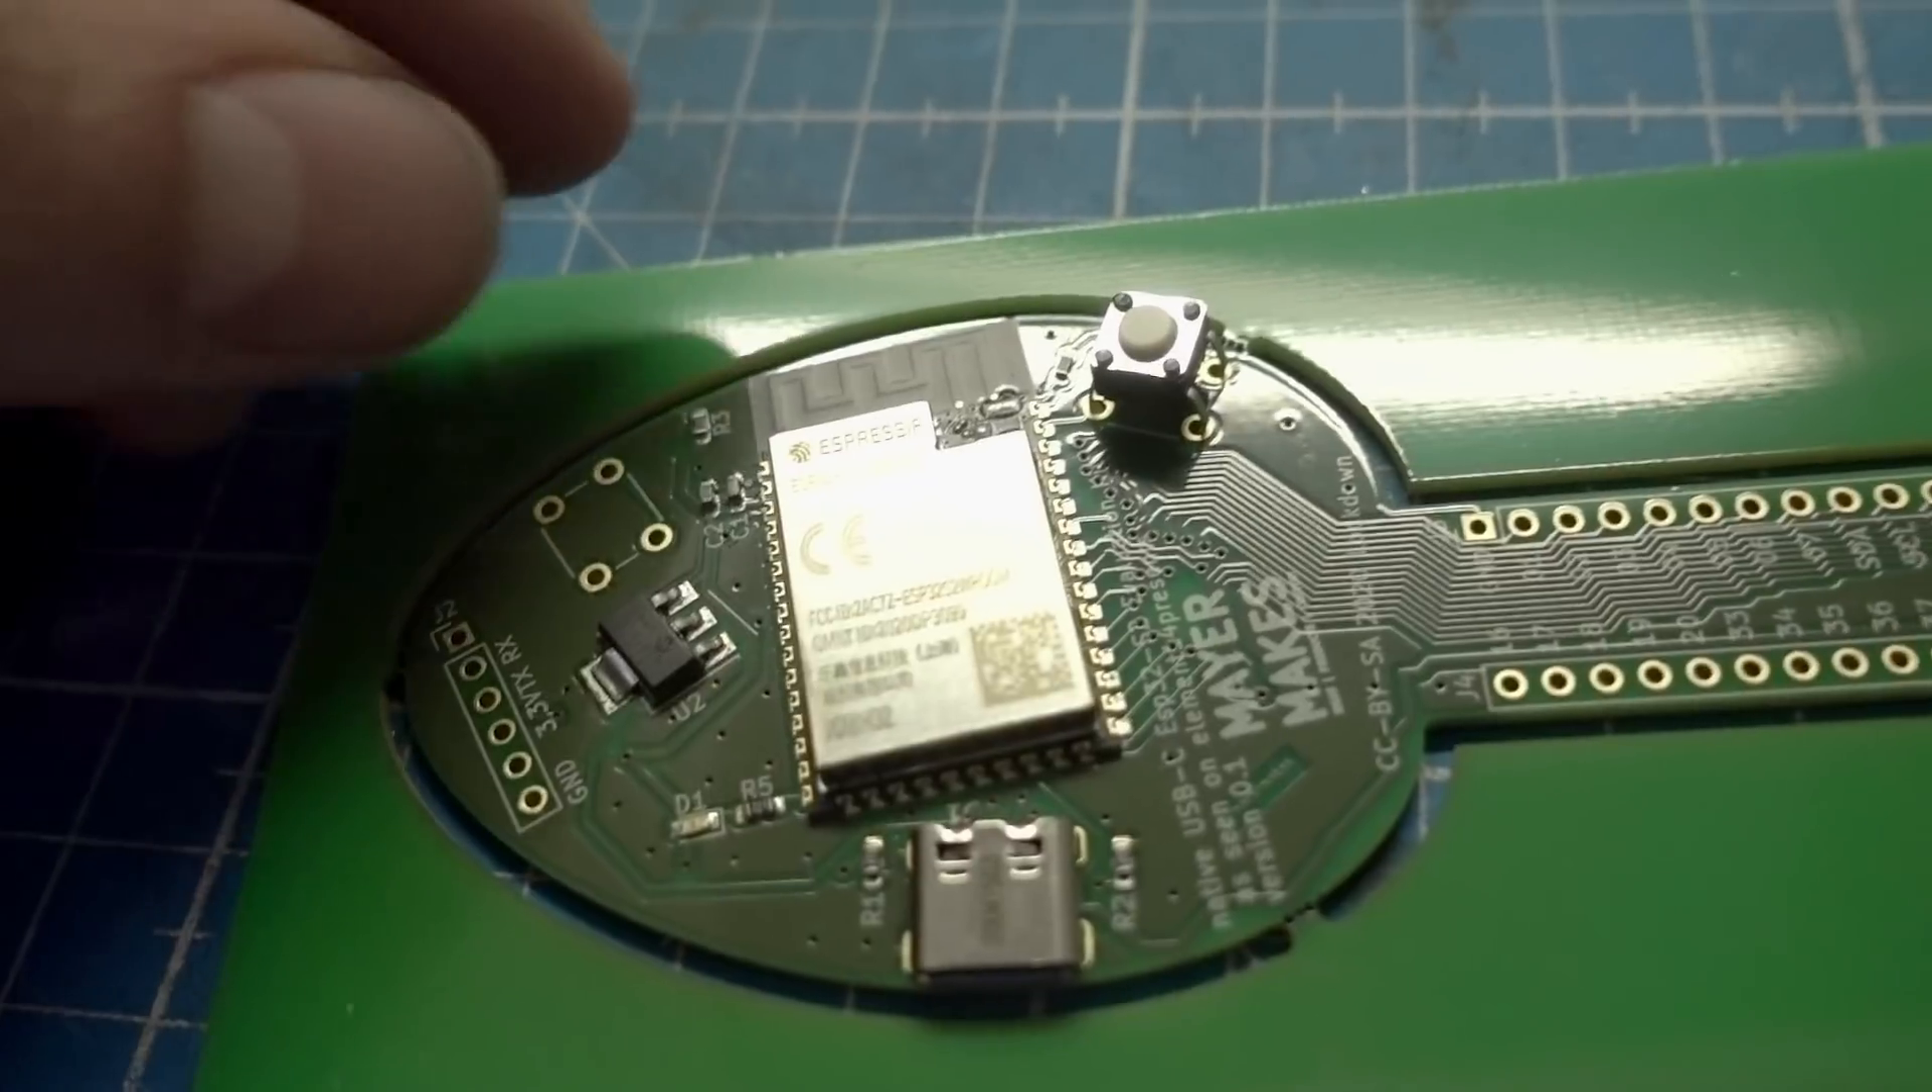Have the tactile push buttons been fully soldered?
No.